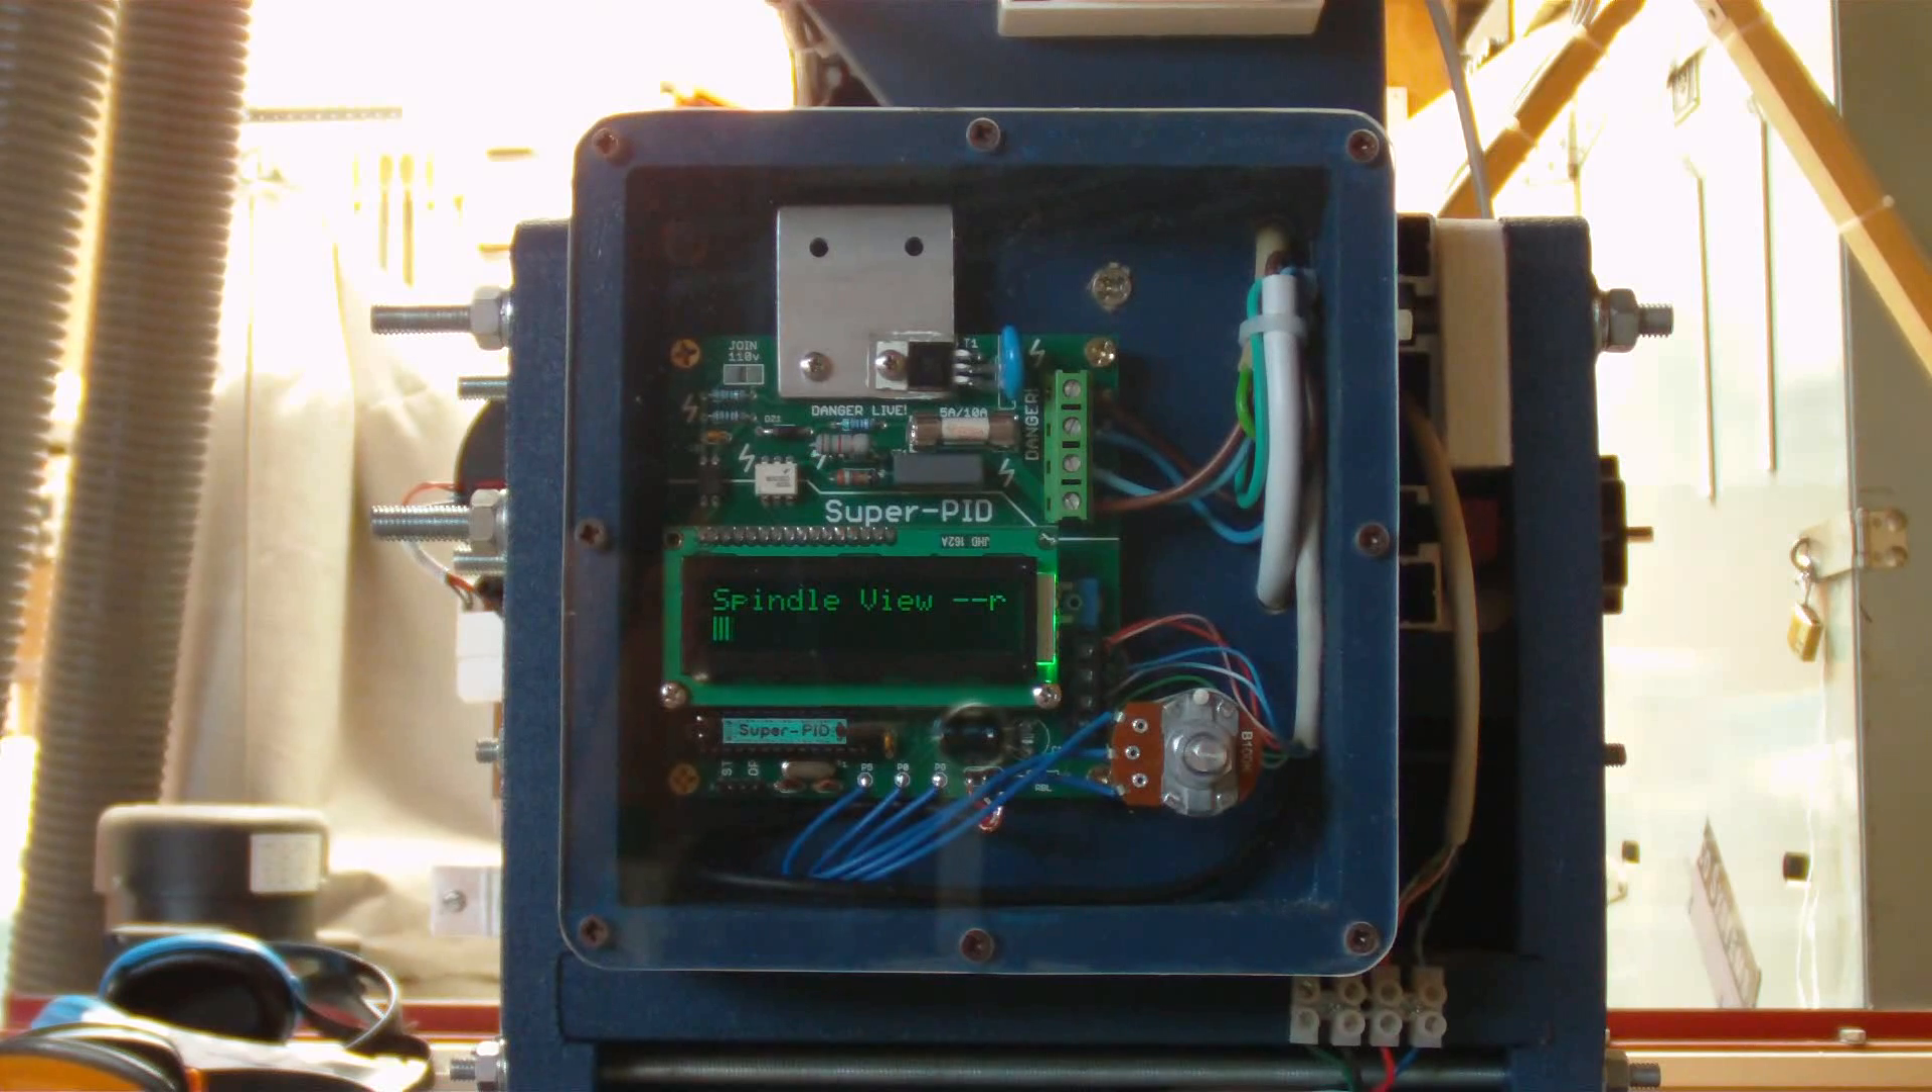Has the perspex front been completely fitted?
Yes.